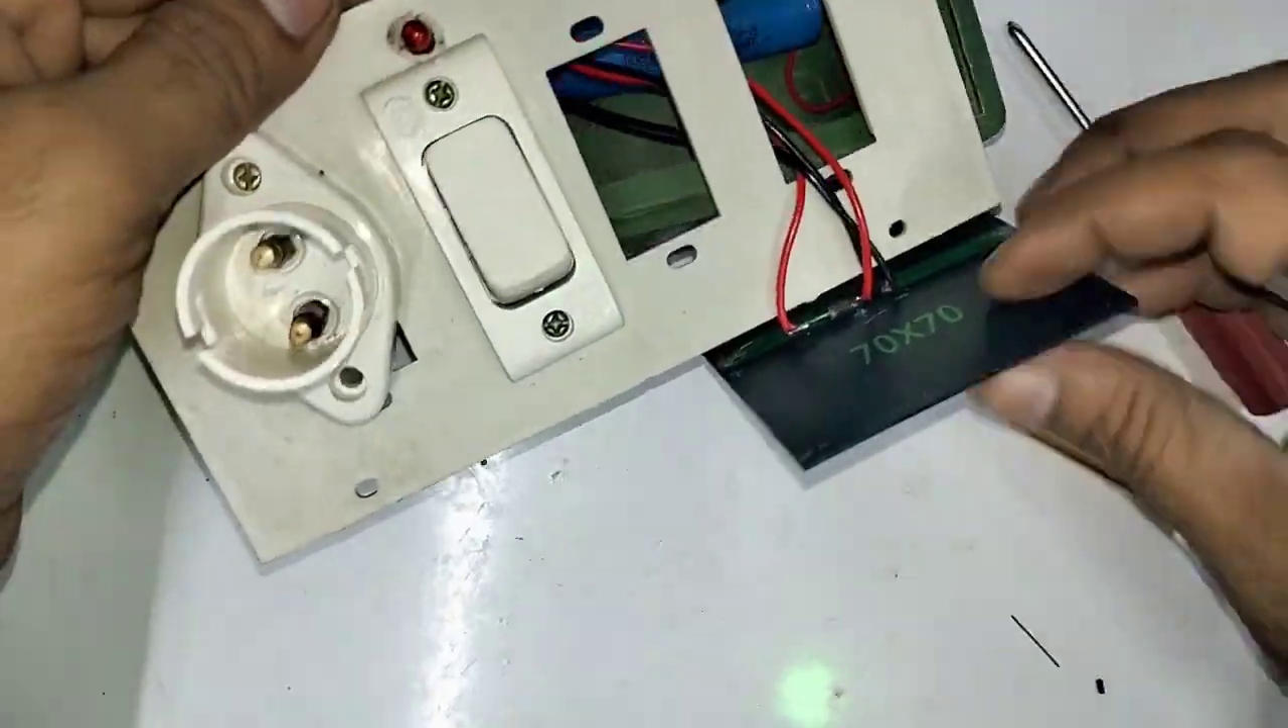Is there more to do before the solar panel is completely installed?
Yes.